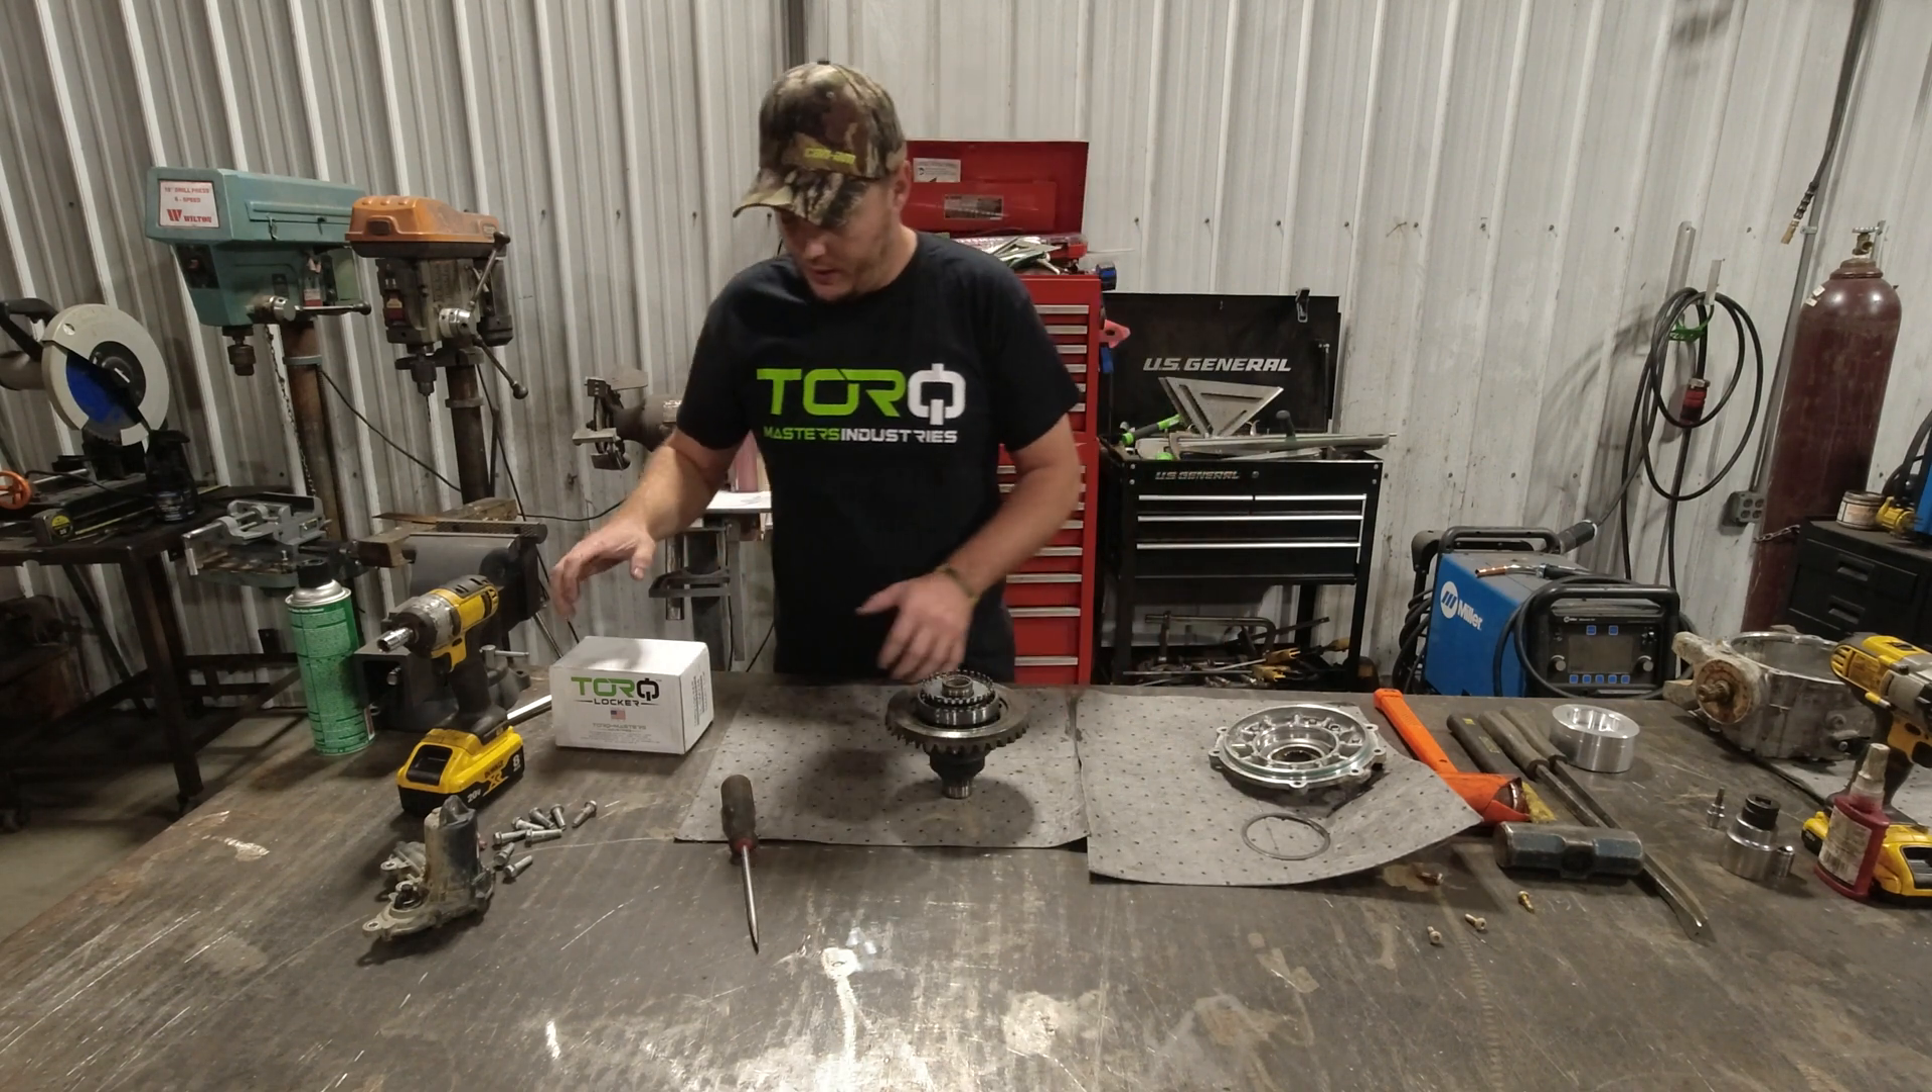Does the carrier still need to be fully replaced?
Yes.